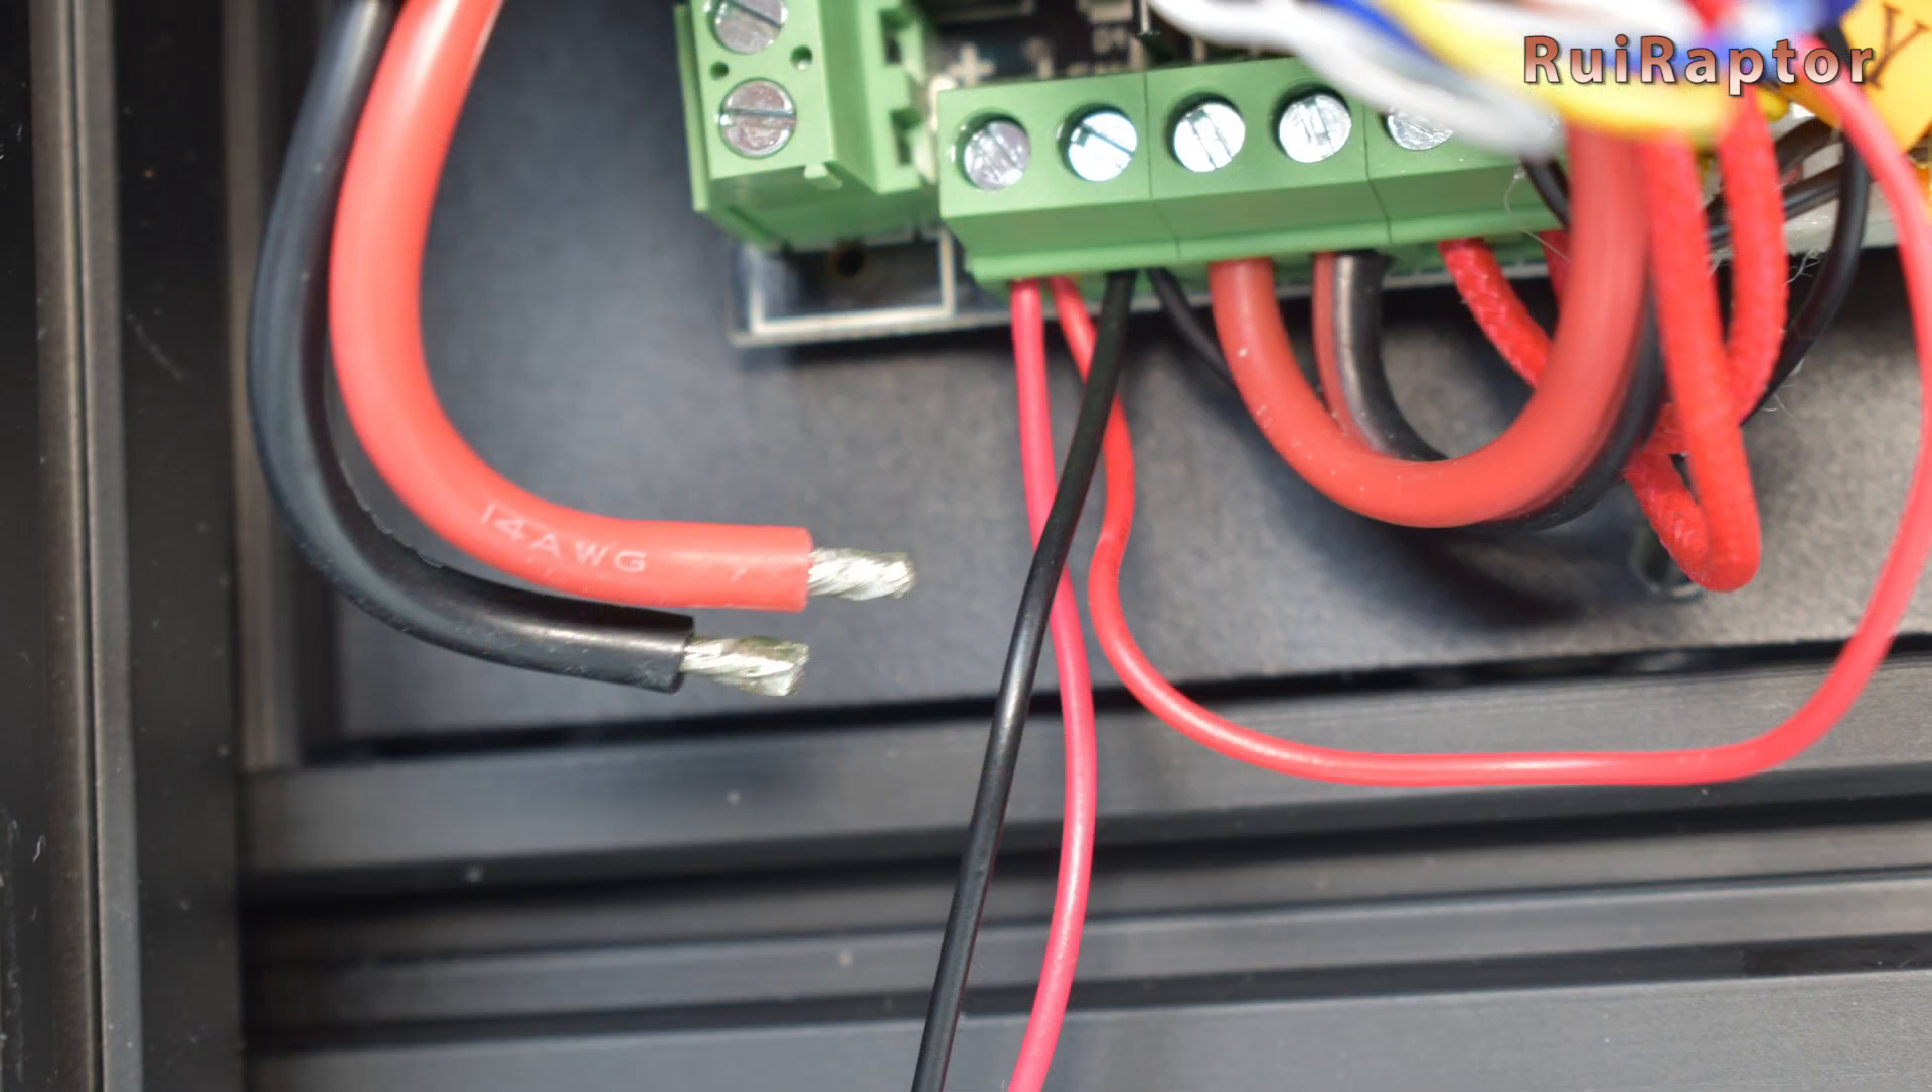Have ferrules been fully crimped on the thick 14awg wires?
No.